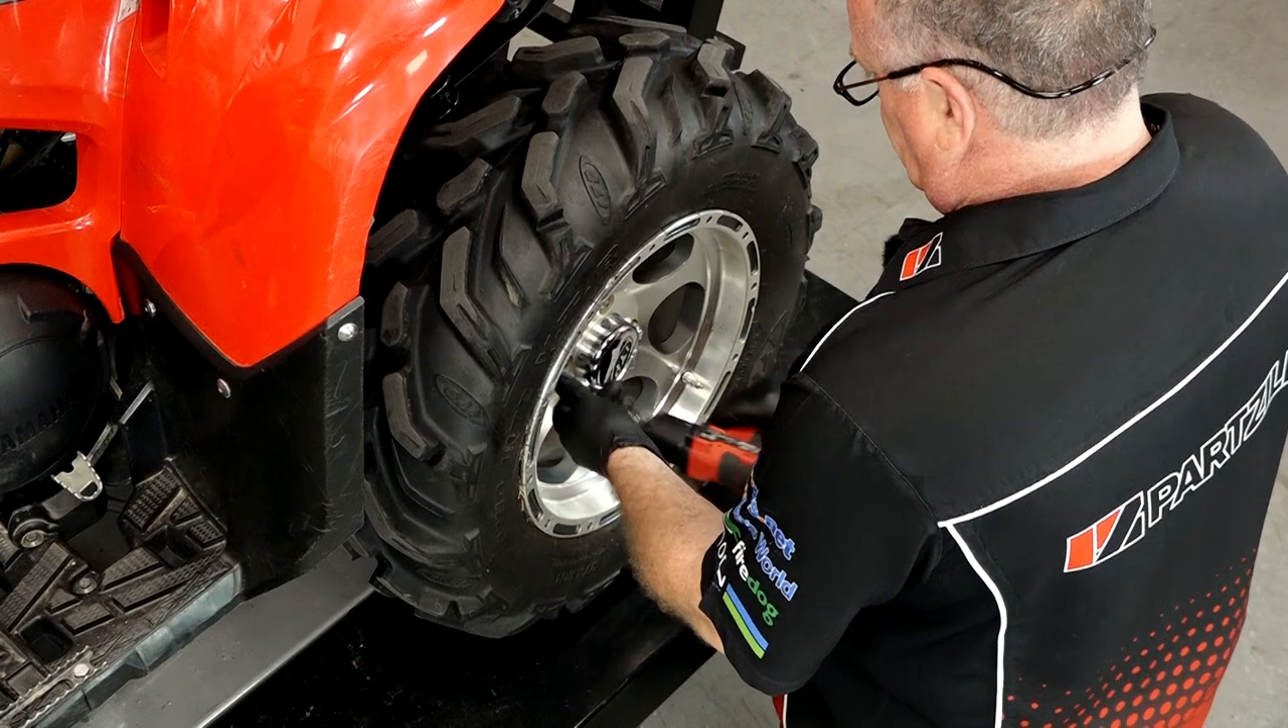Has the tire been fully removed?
No.